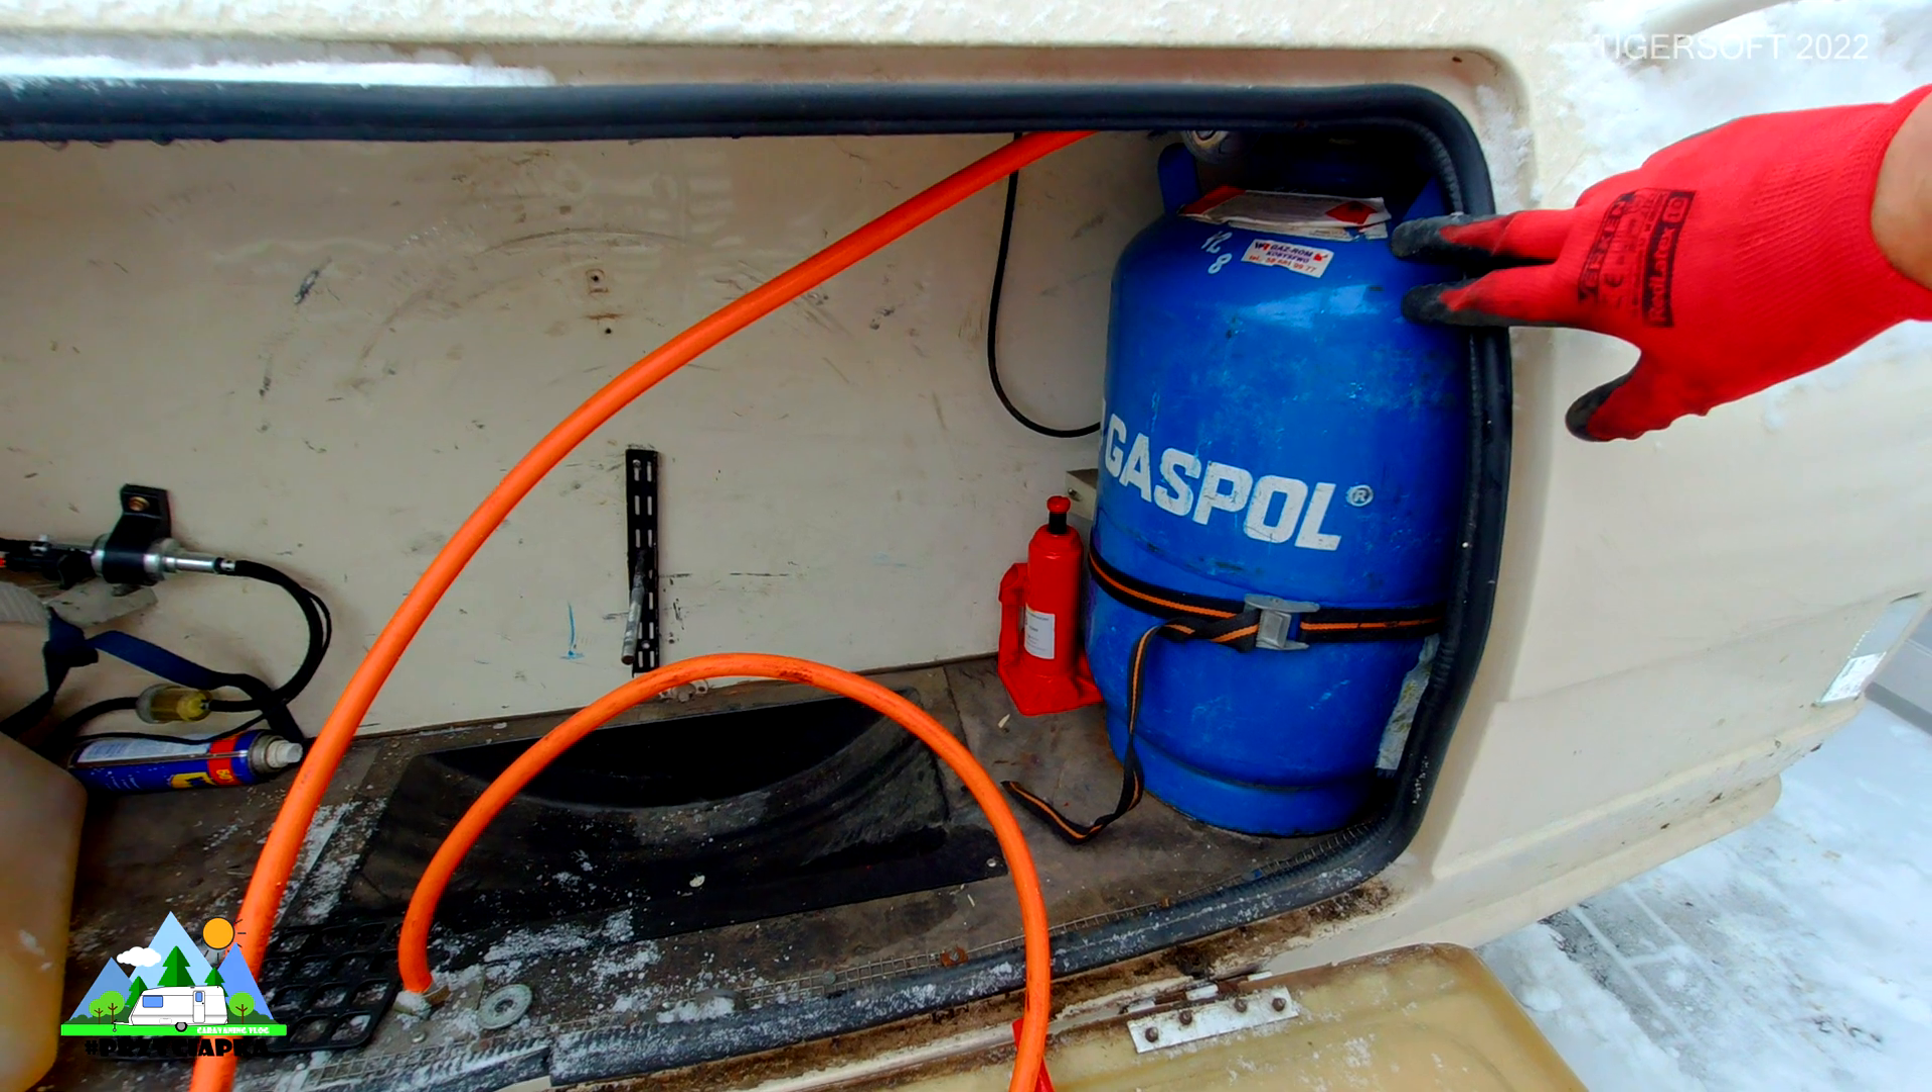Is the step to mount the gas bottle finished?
Yes.